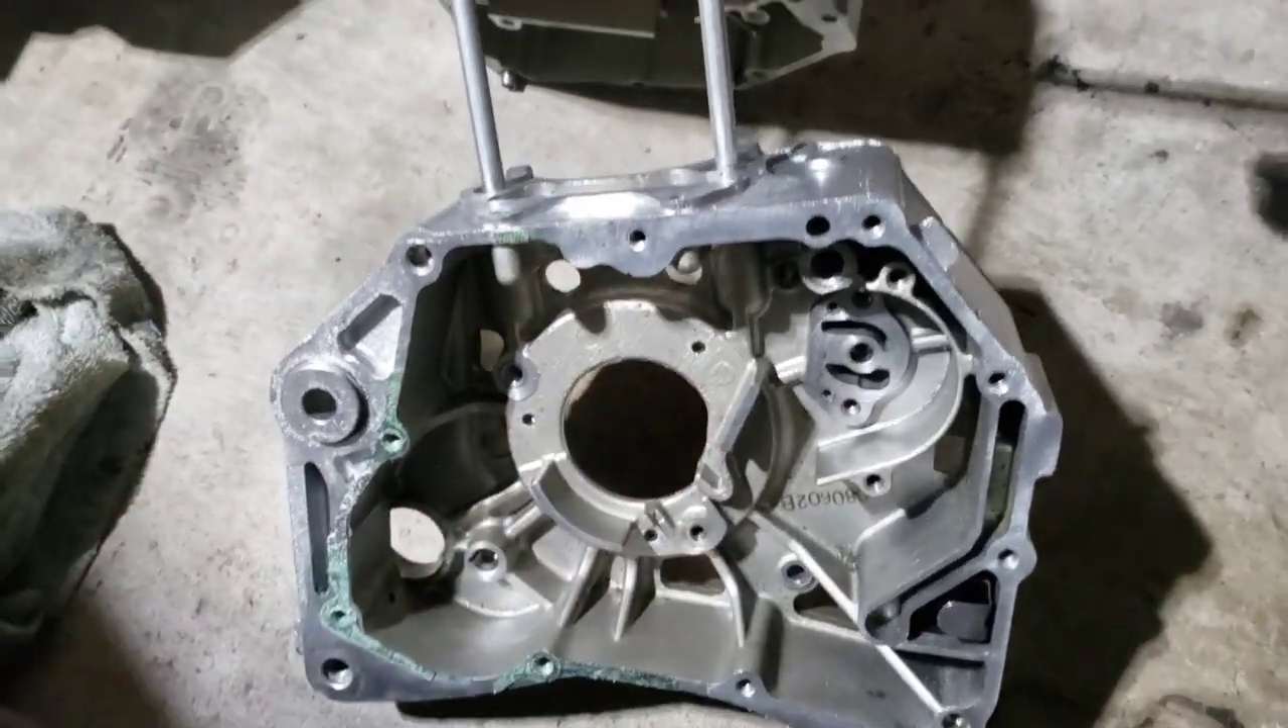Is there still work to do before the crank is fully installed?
Yes.